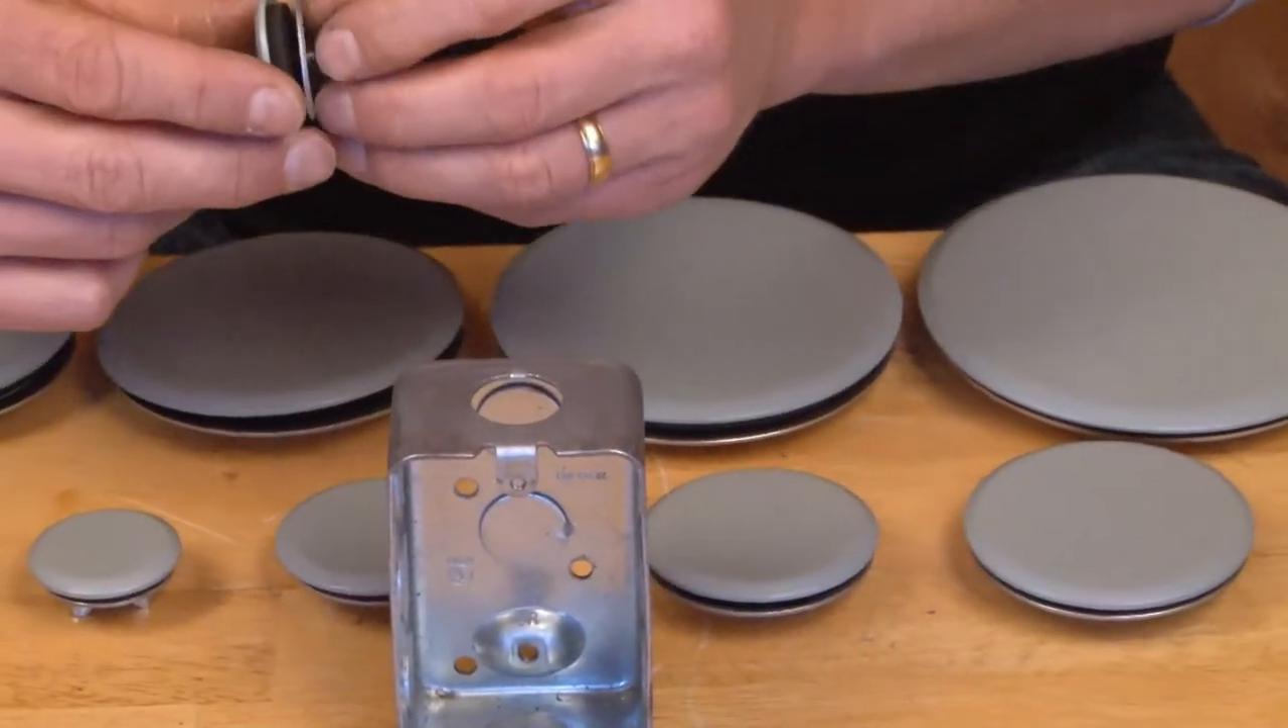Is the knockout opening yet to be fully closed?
Yes.